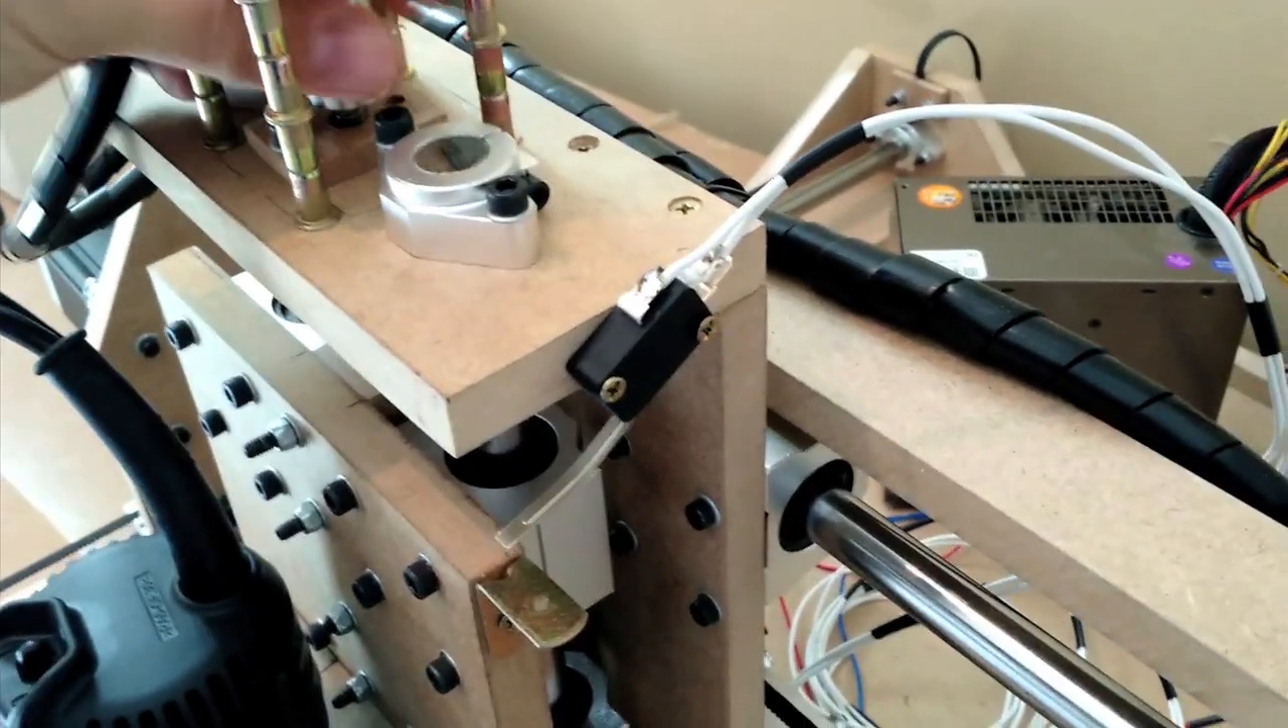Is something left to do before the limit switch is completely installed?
No.